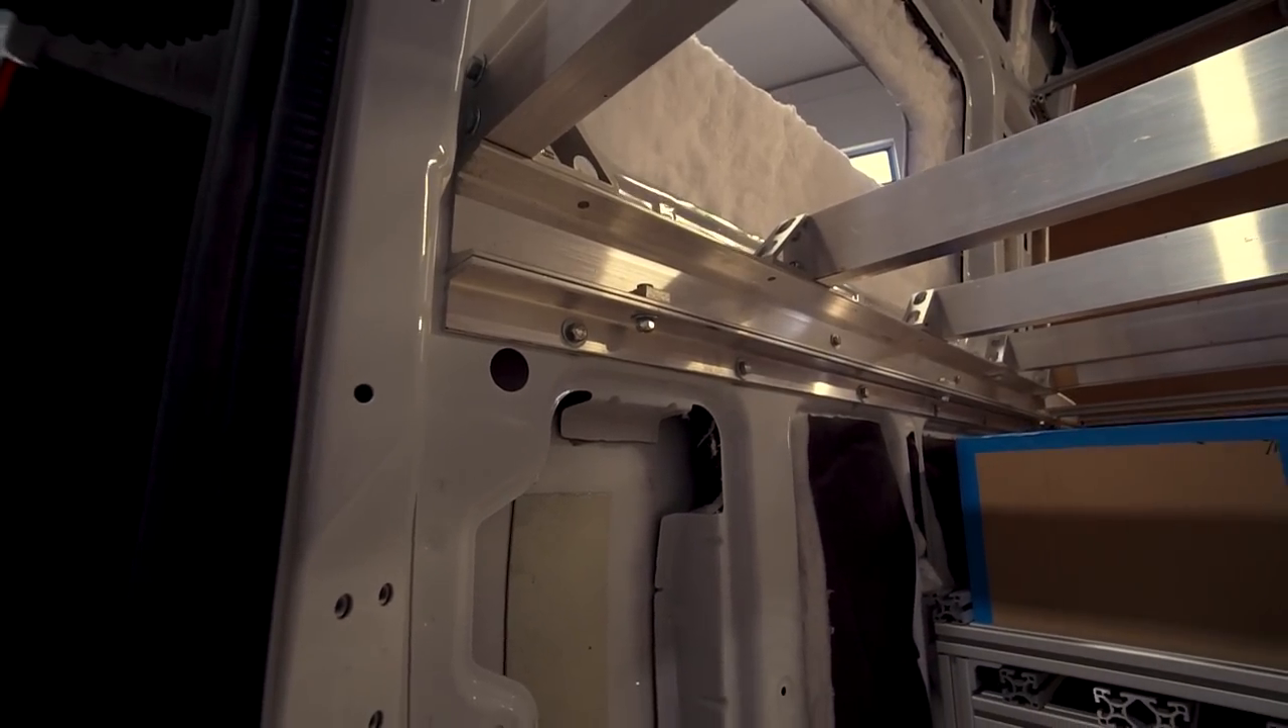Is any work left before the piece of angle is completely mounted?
No.